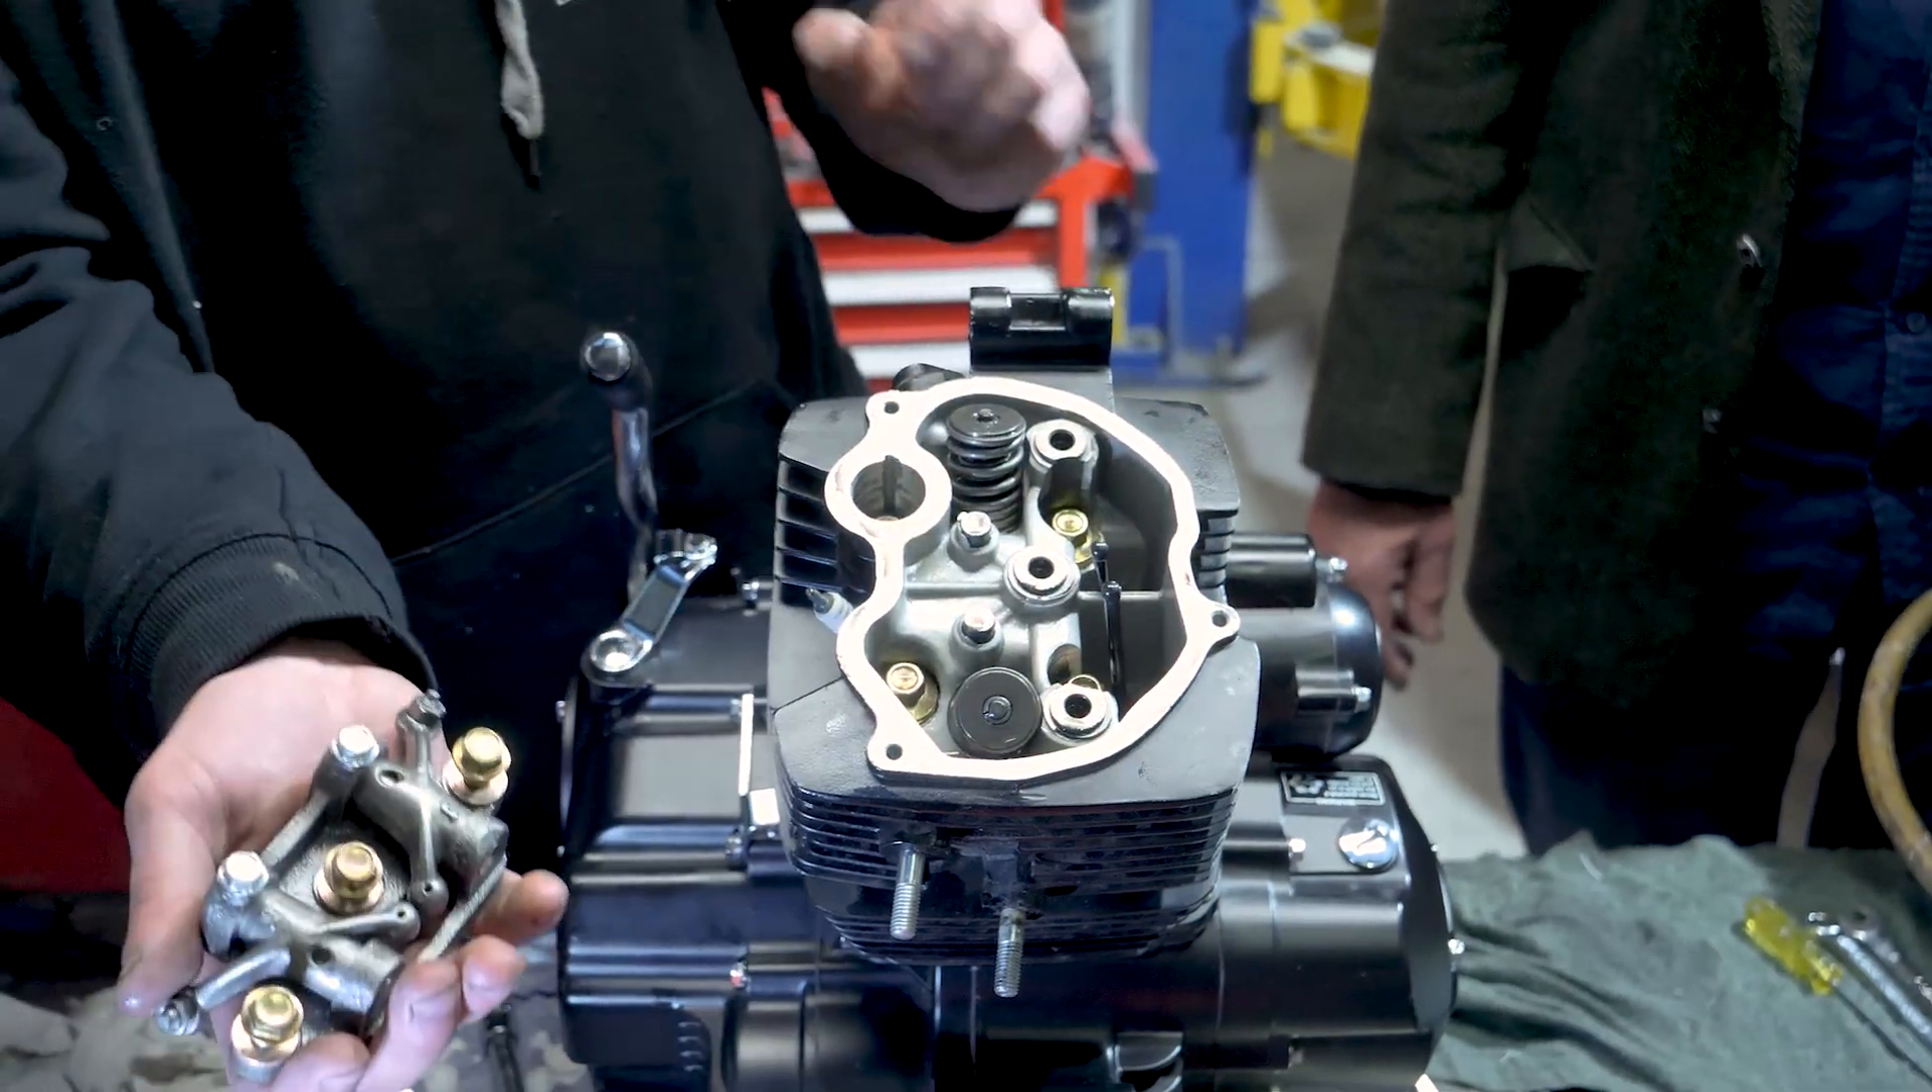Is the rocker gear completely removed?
Yes.